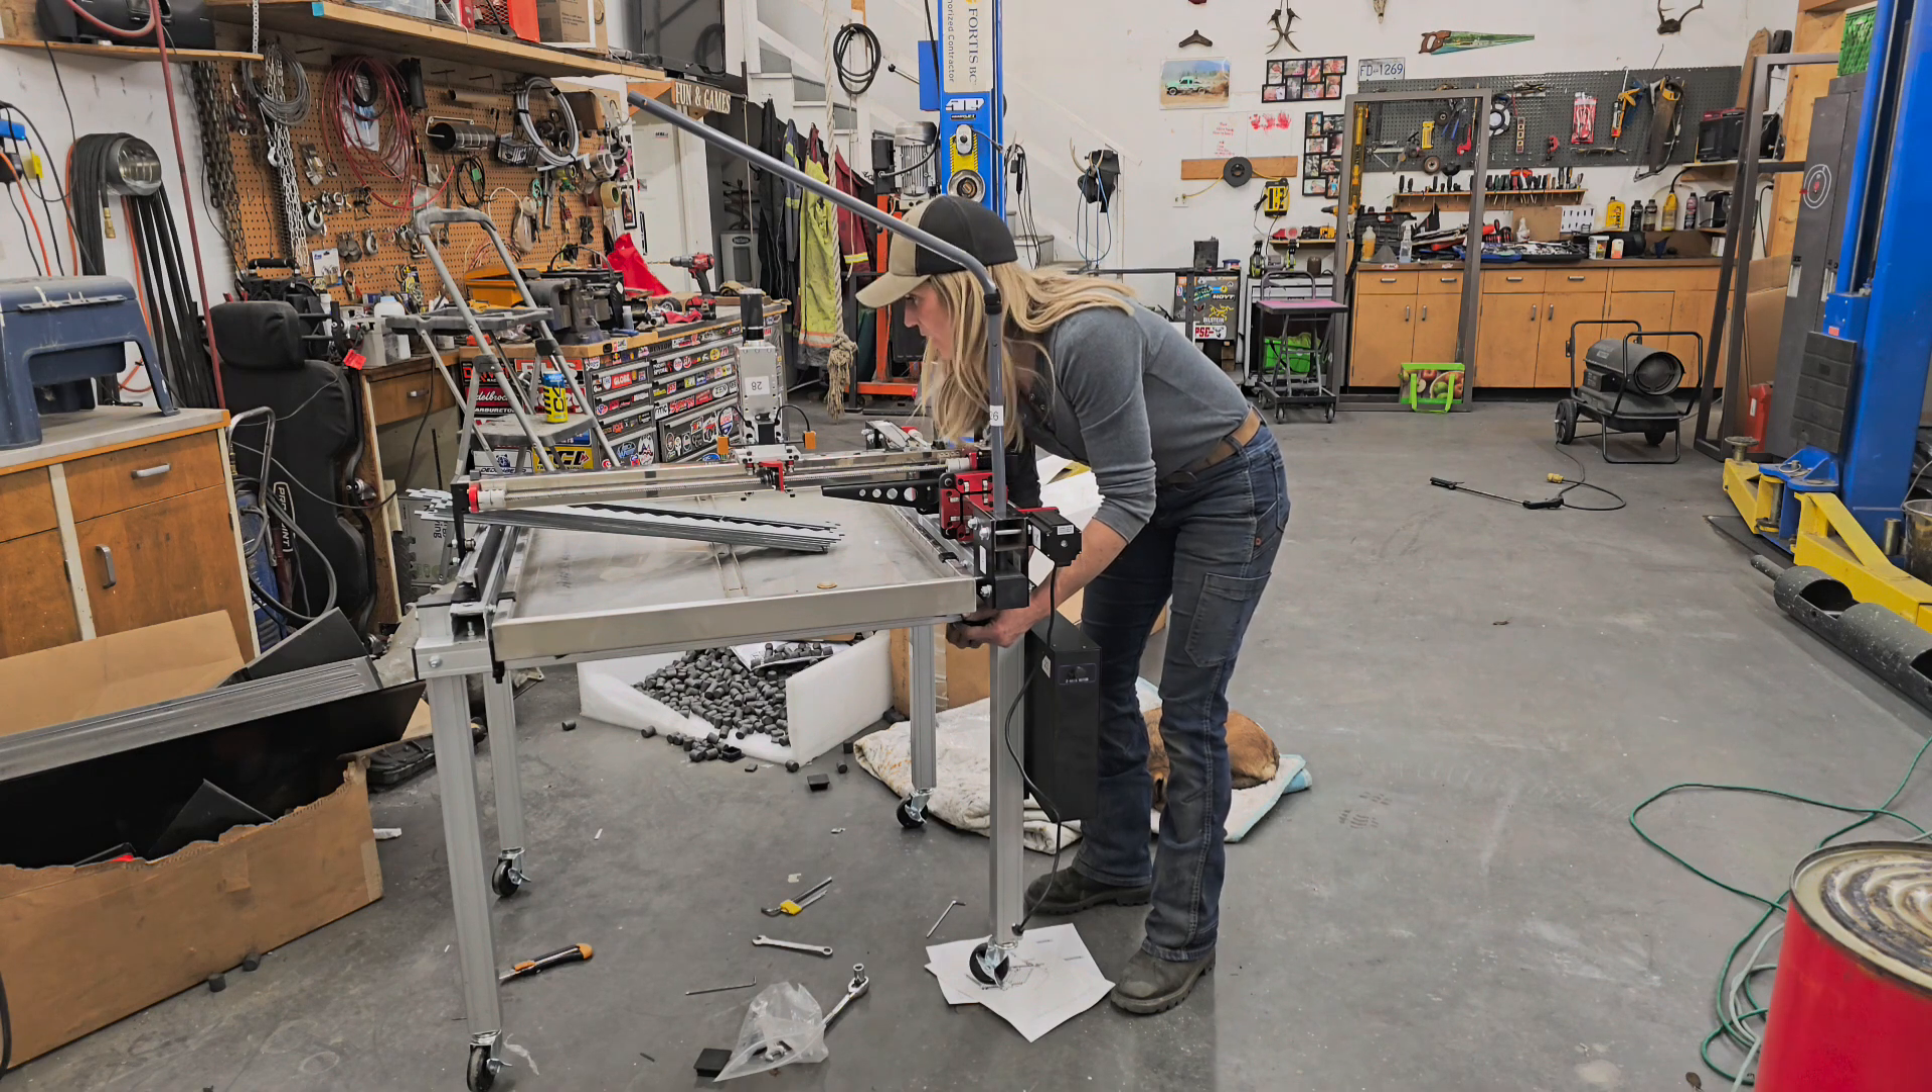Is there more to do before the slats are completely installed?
Yes.